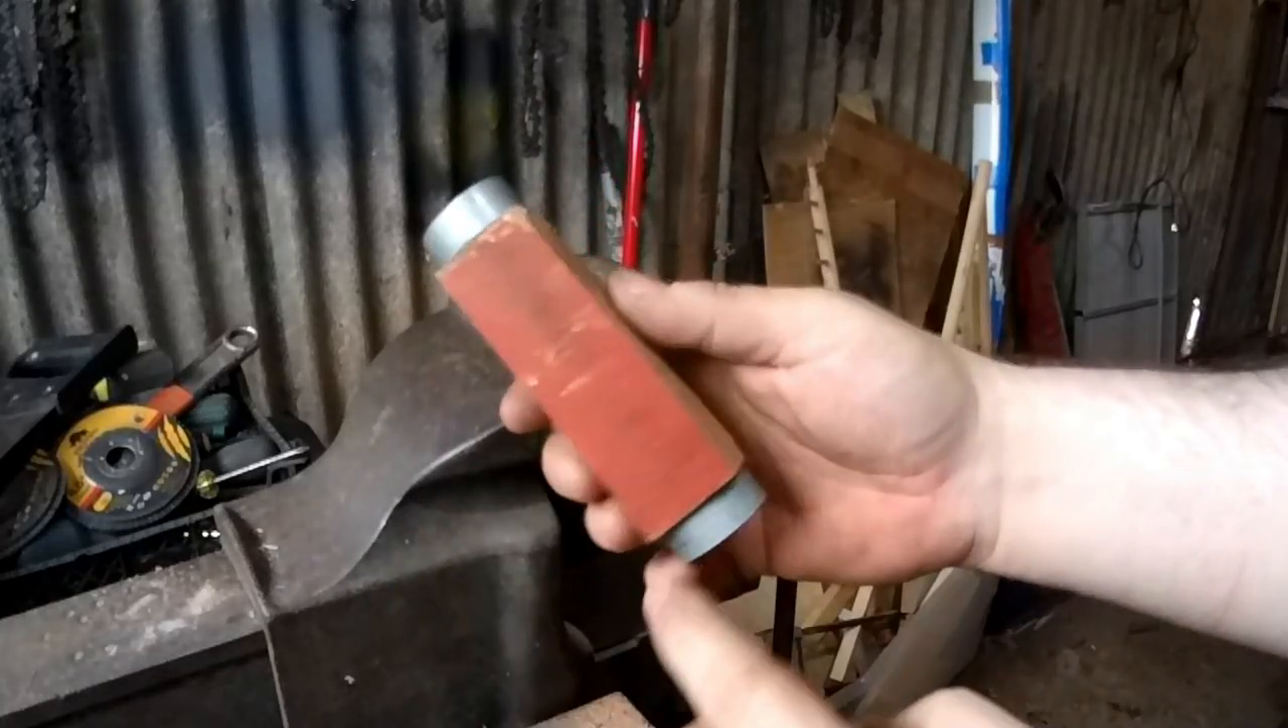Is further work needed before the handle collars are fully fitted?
No.